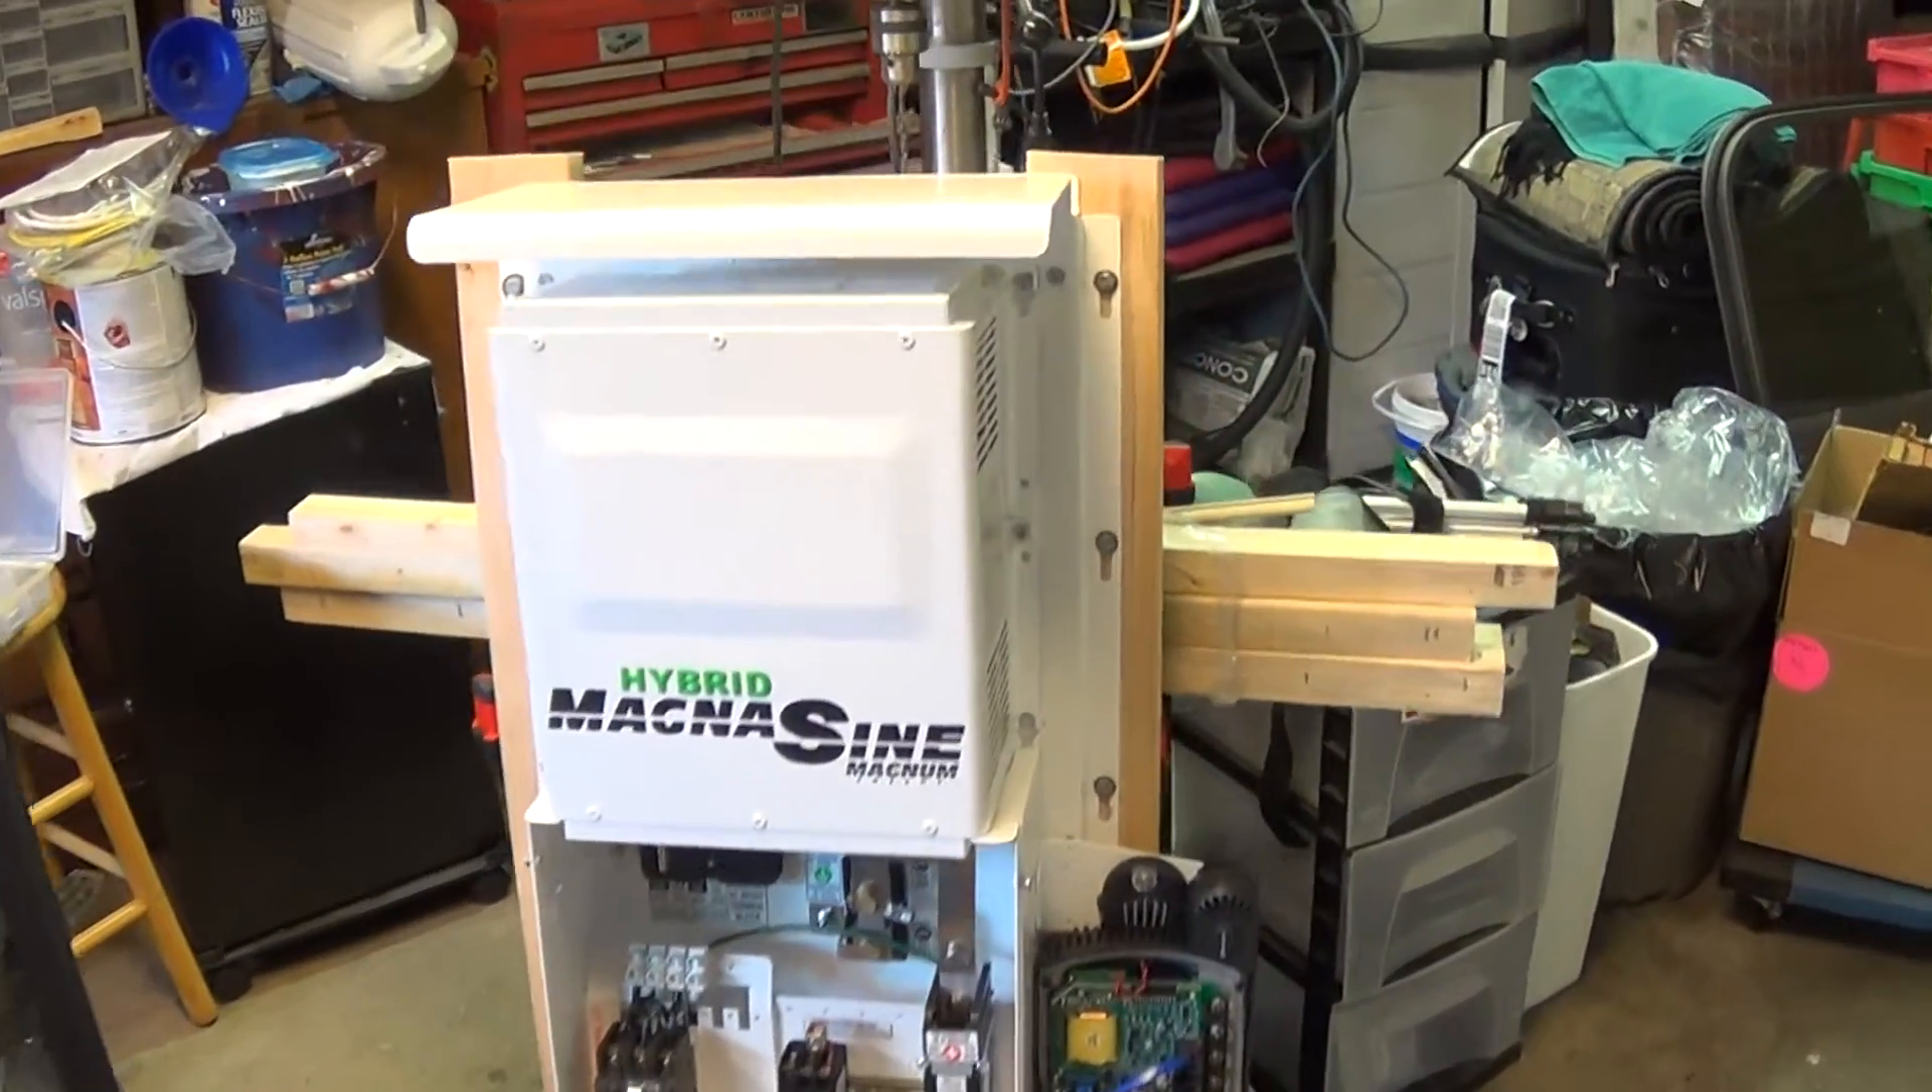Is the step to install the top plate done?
Yes.